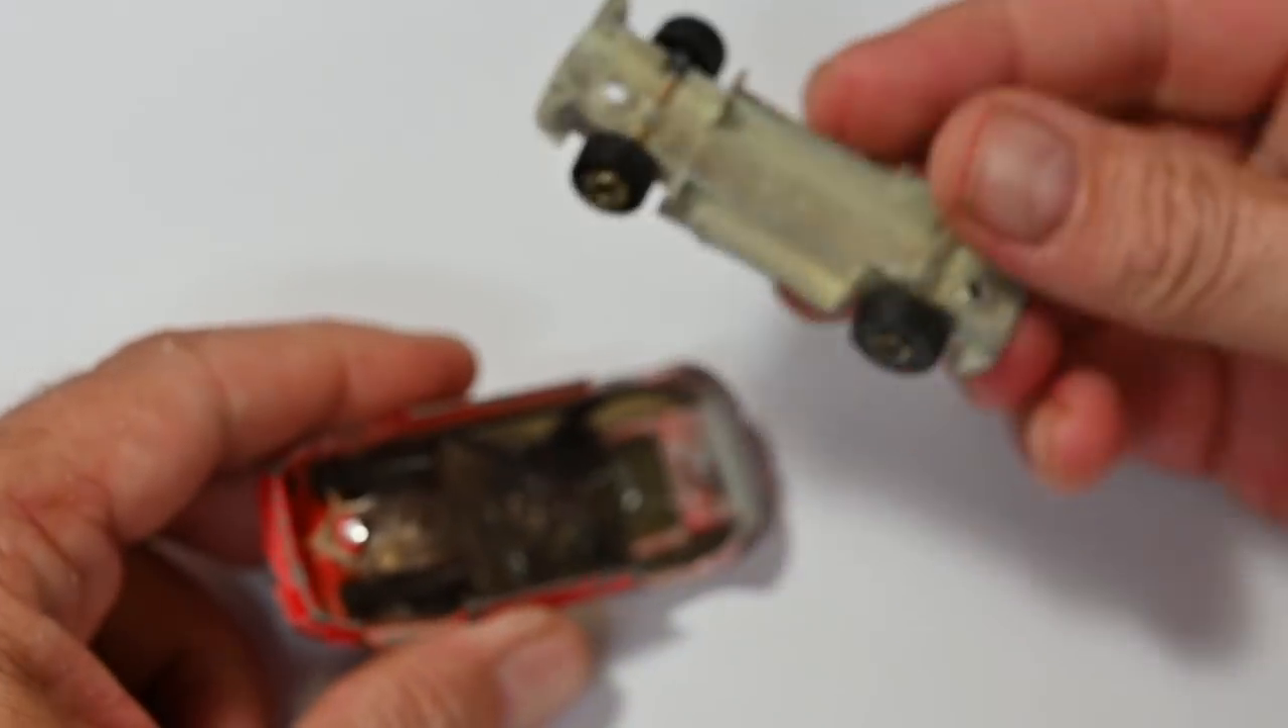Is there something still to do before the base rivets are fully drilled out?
No.